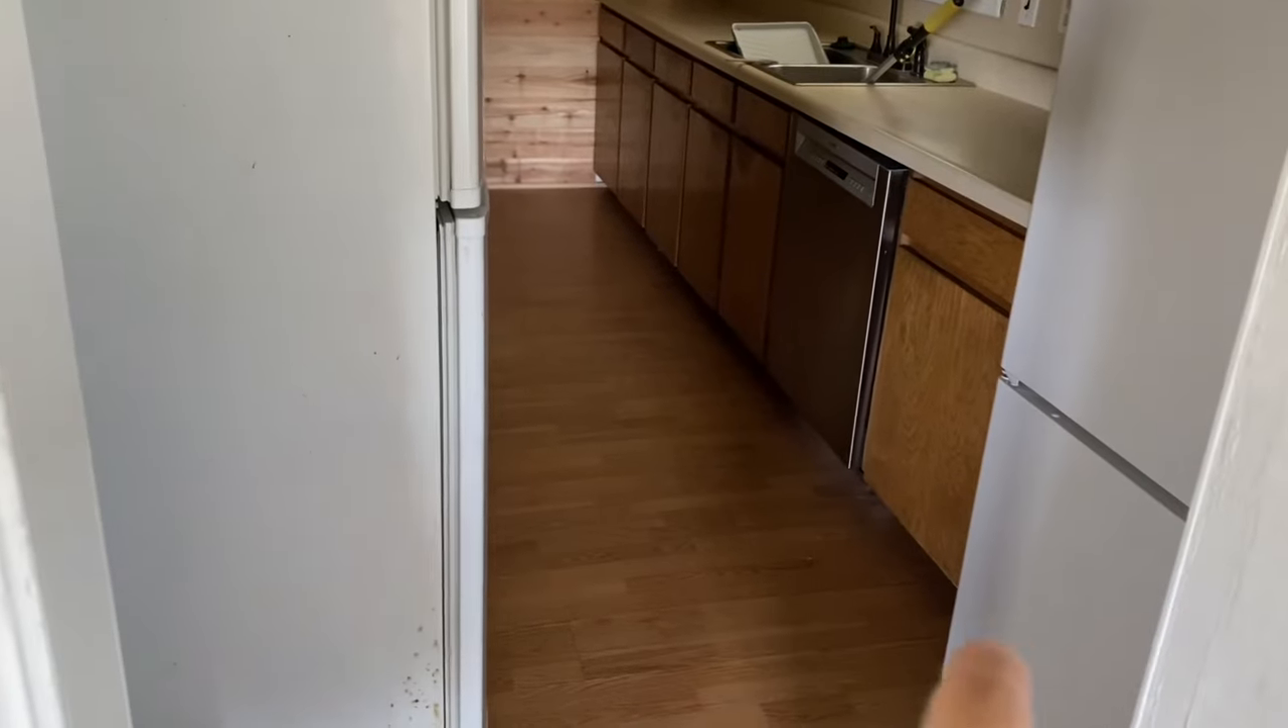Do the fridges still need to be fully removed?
Yes.